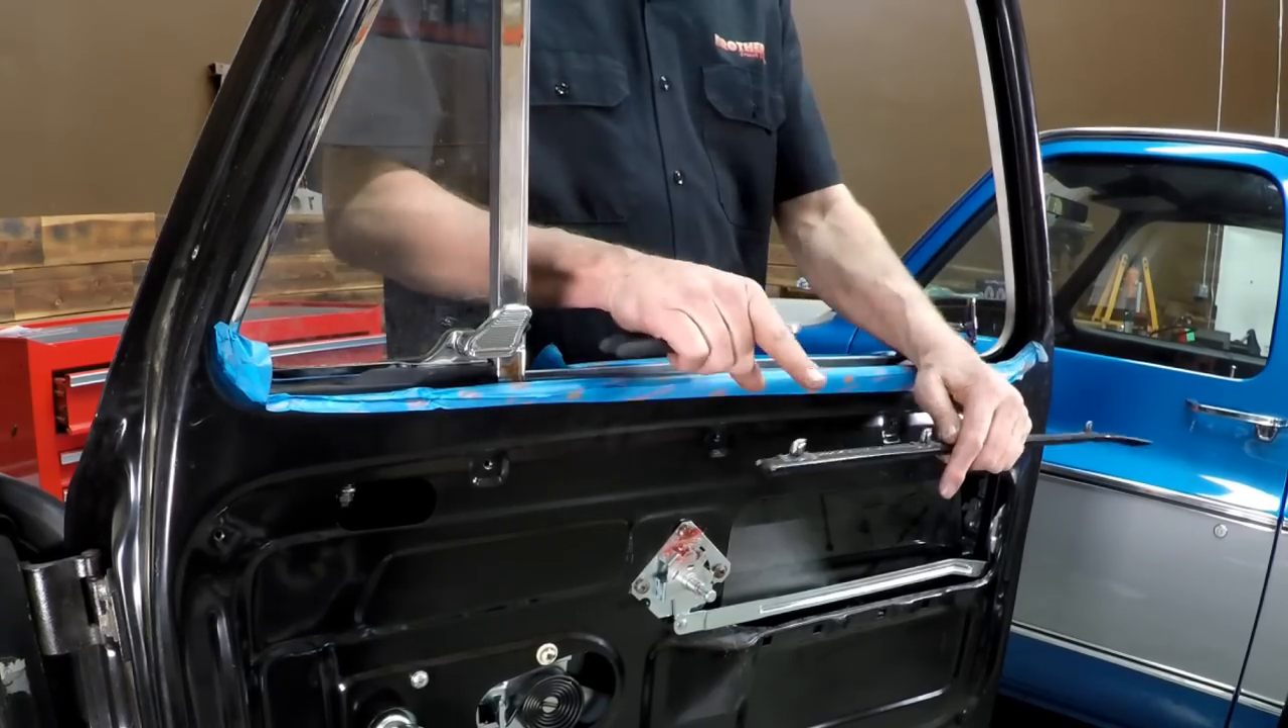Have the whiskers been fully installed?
No.